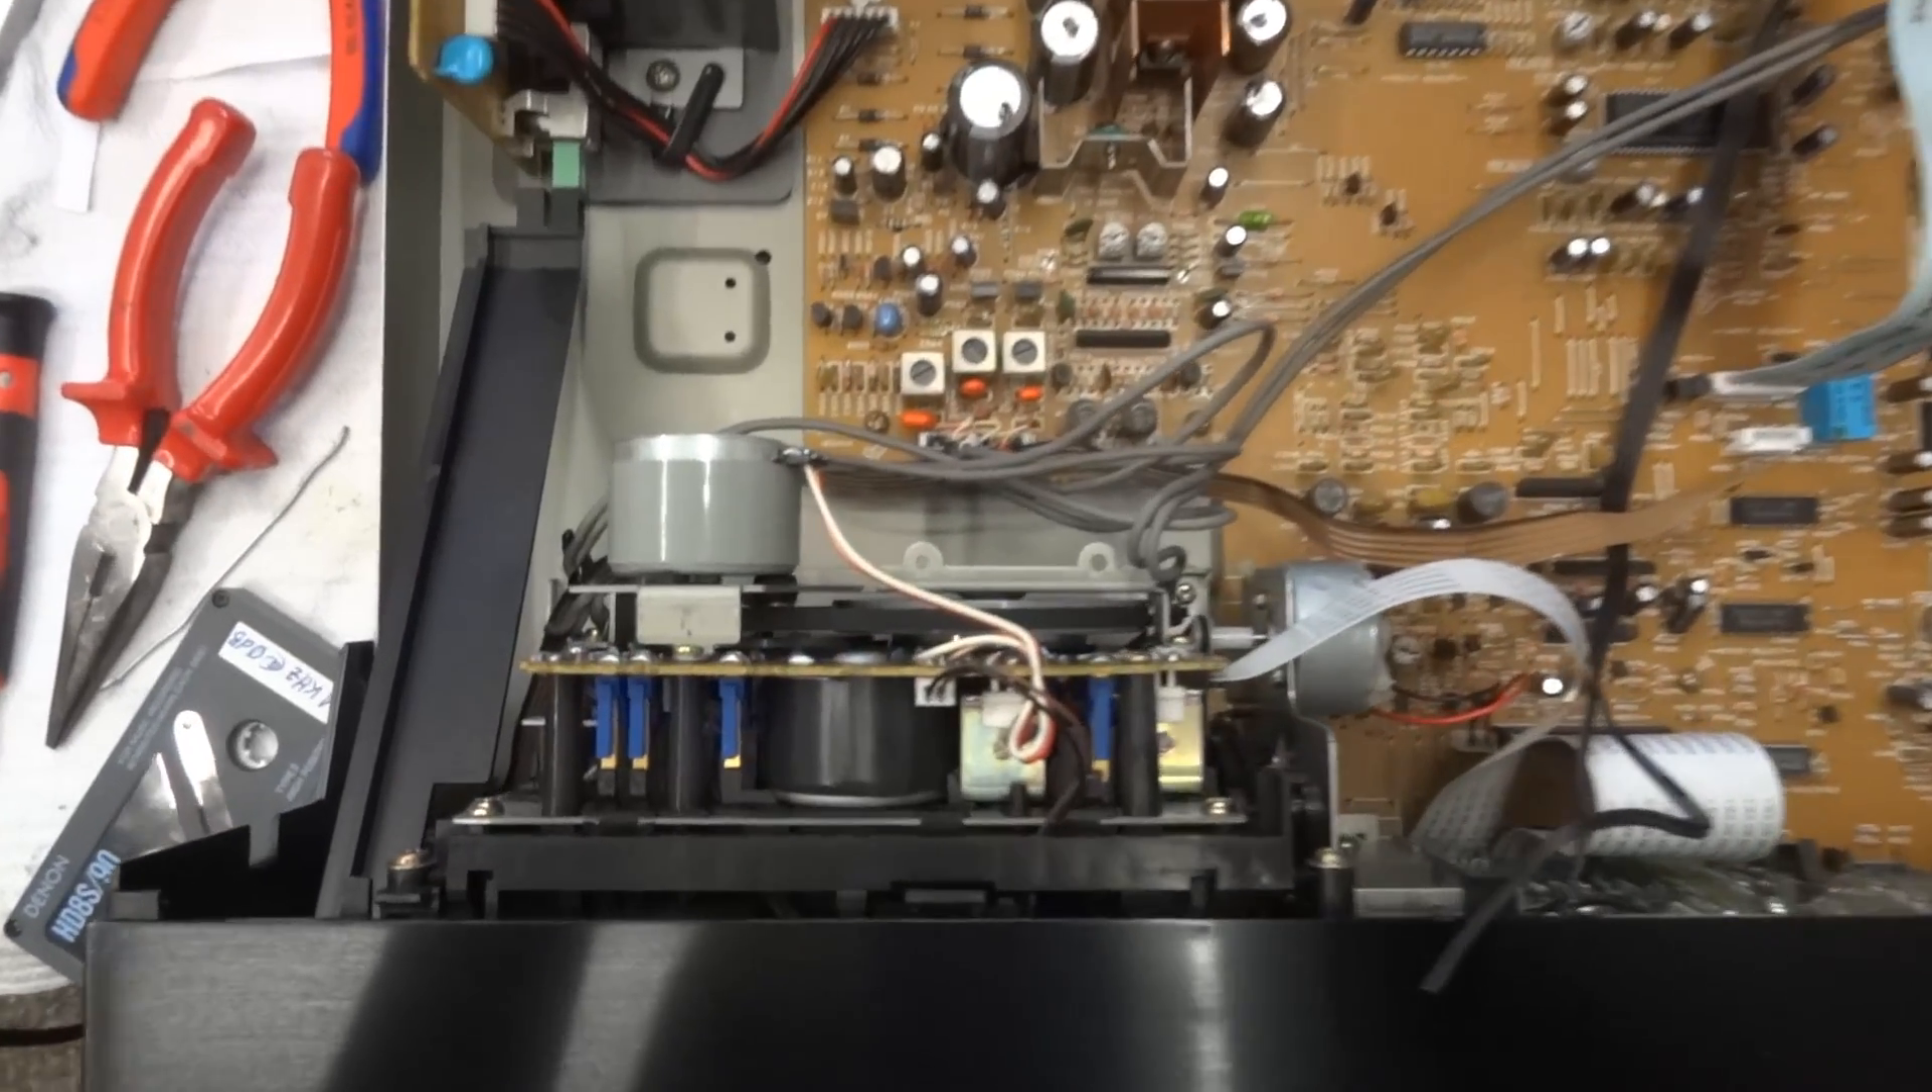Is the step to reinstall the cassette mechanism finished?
Yes.